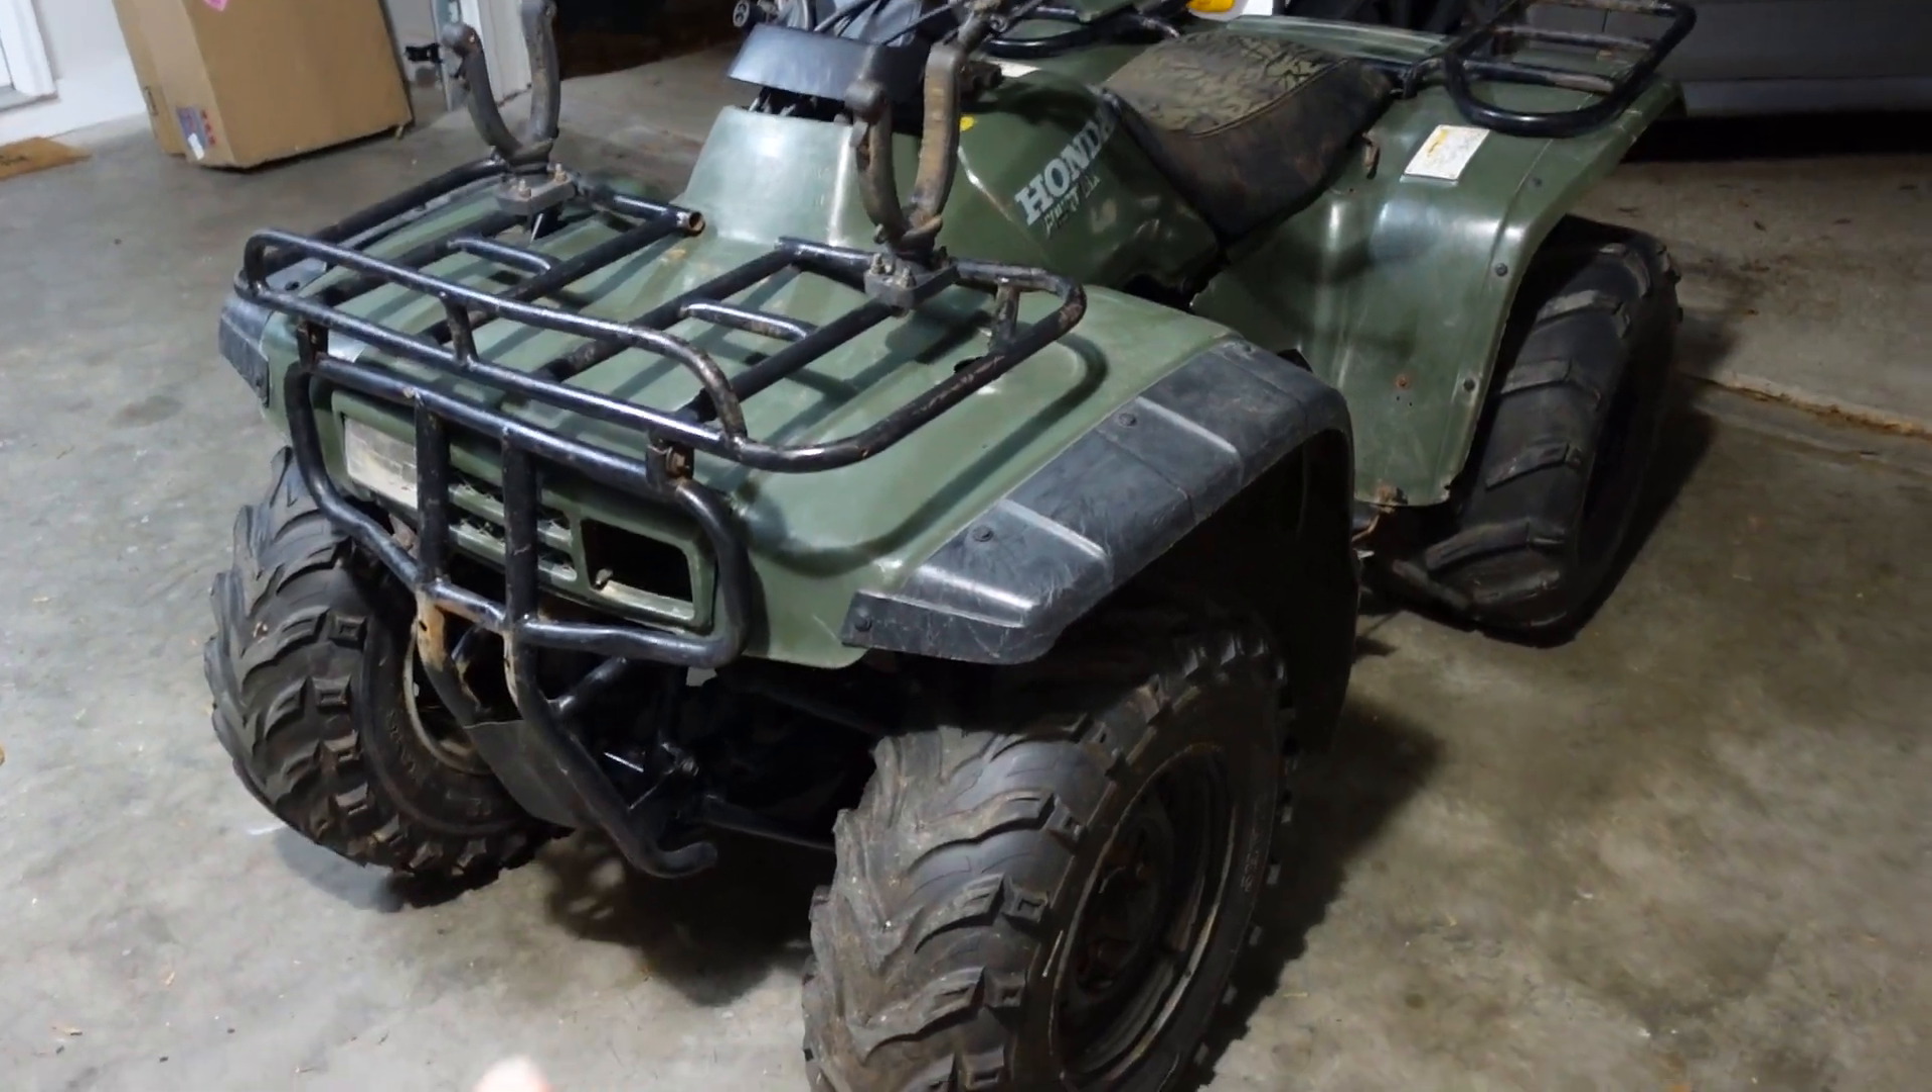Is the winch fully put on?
No.